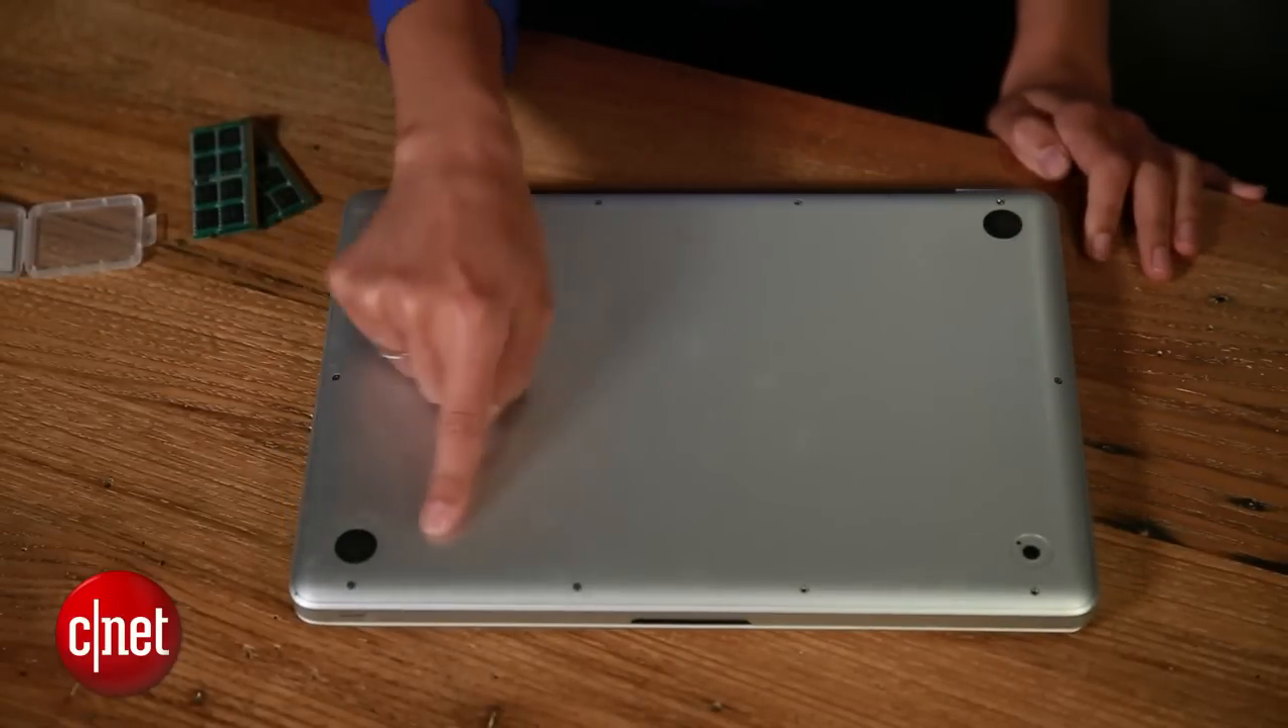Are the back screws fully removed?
No.